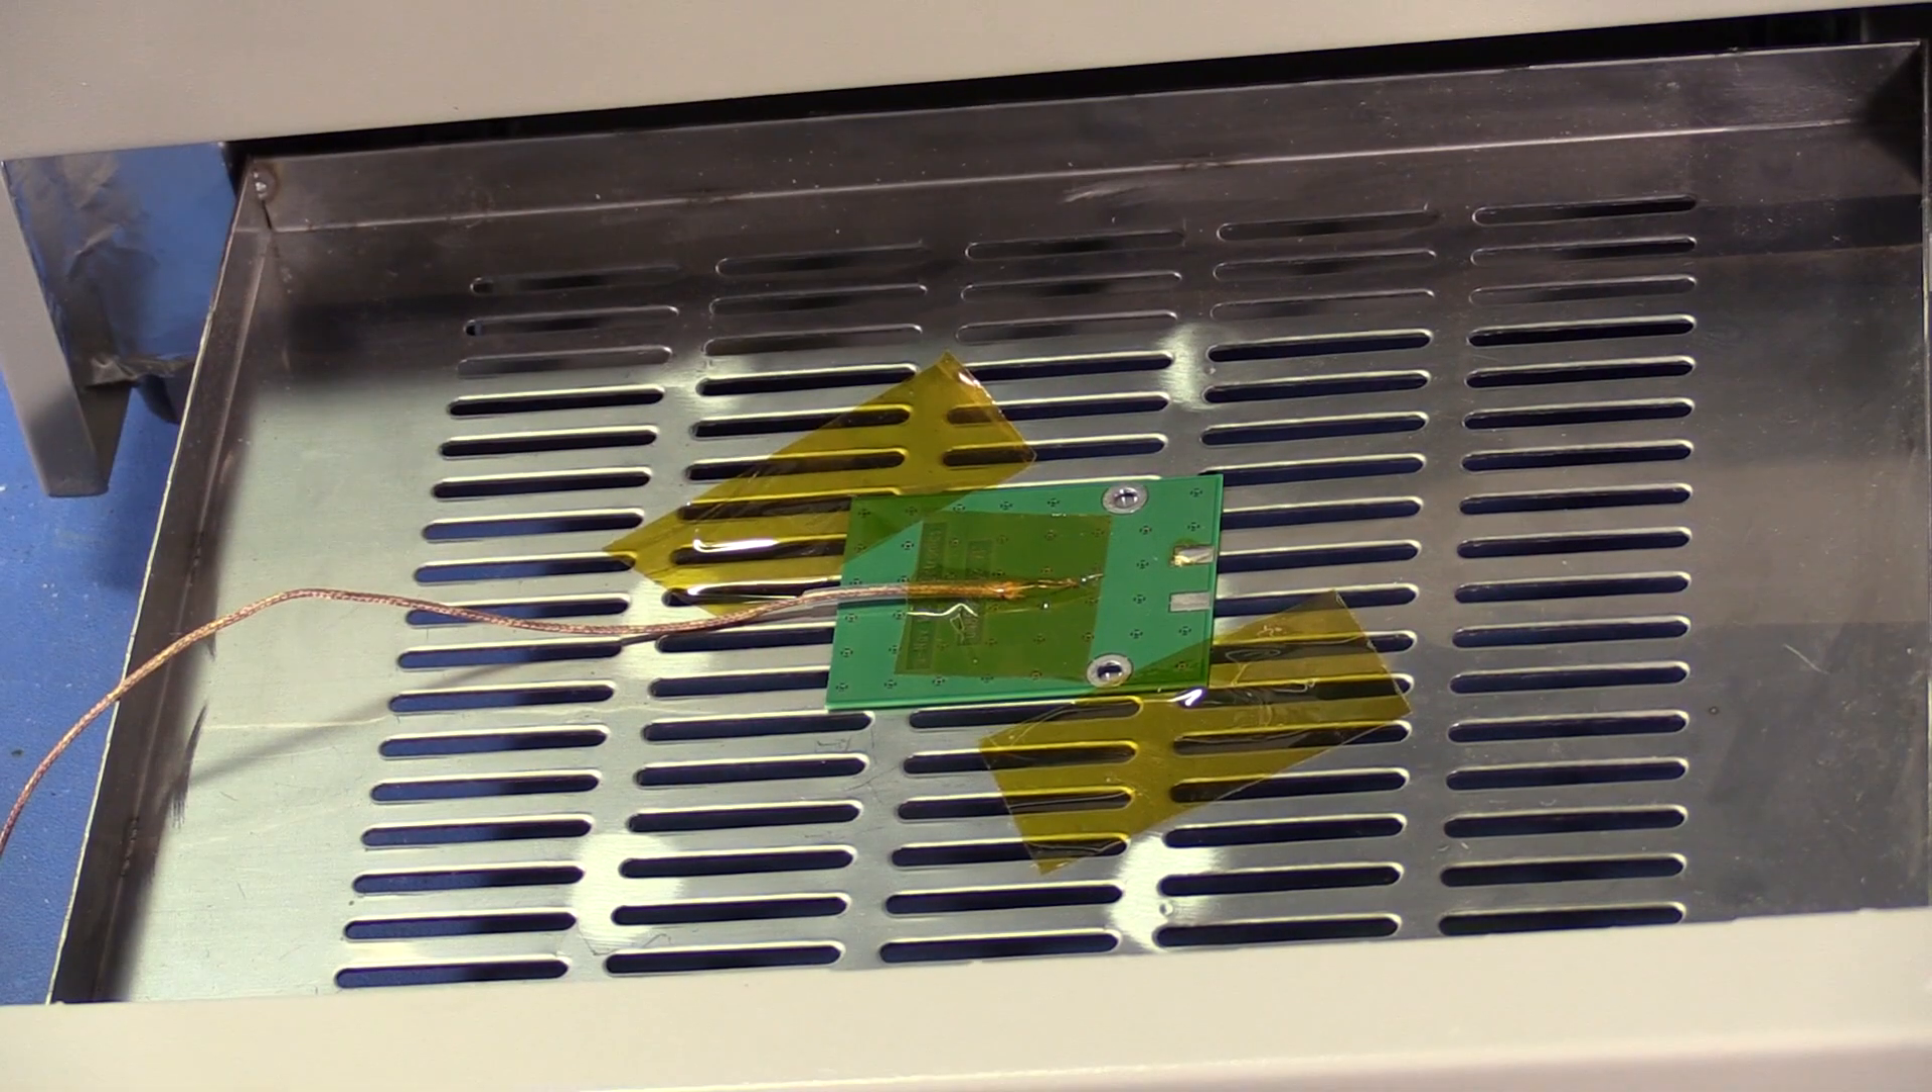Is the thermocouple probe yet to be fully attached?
No.